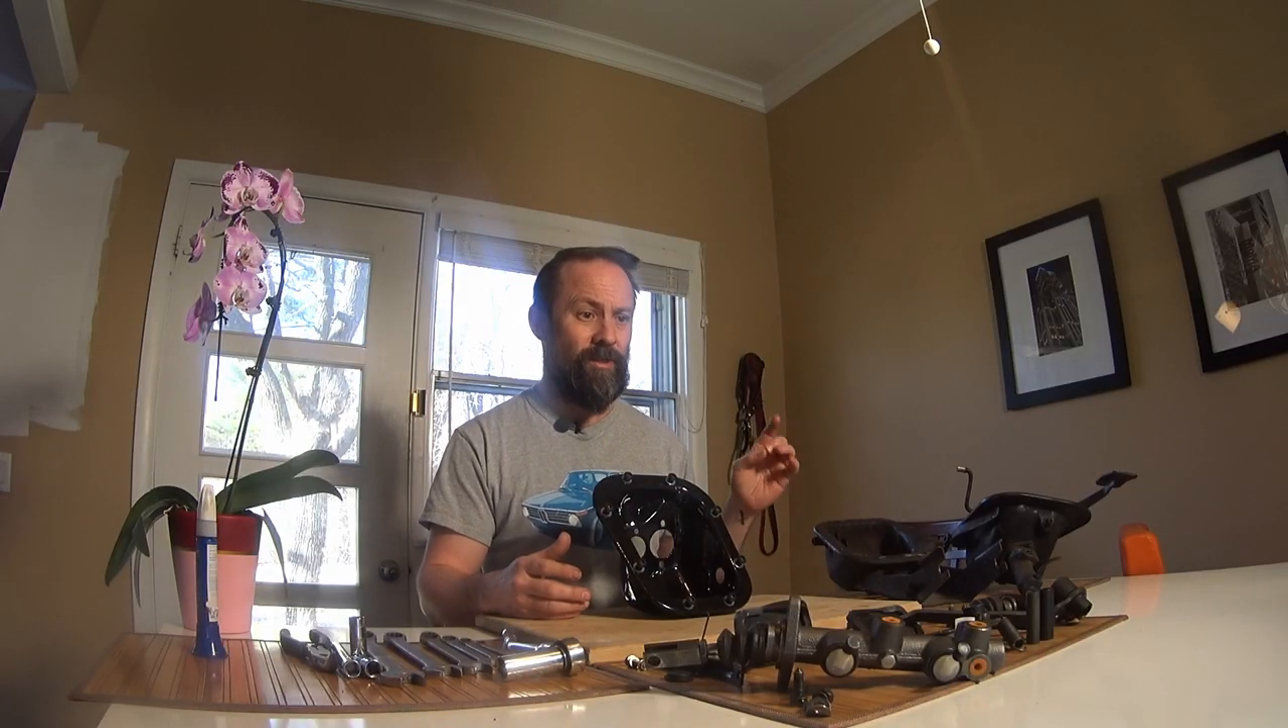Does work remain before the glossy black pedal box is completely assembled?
Yes.